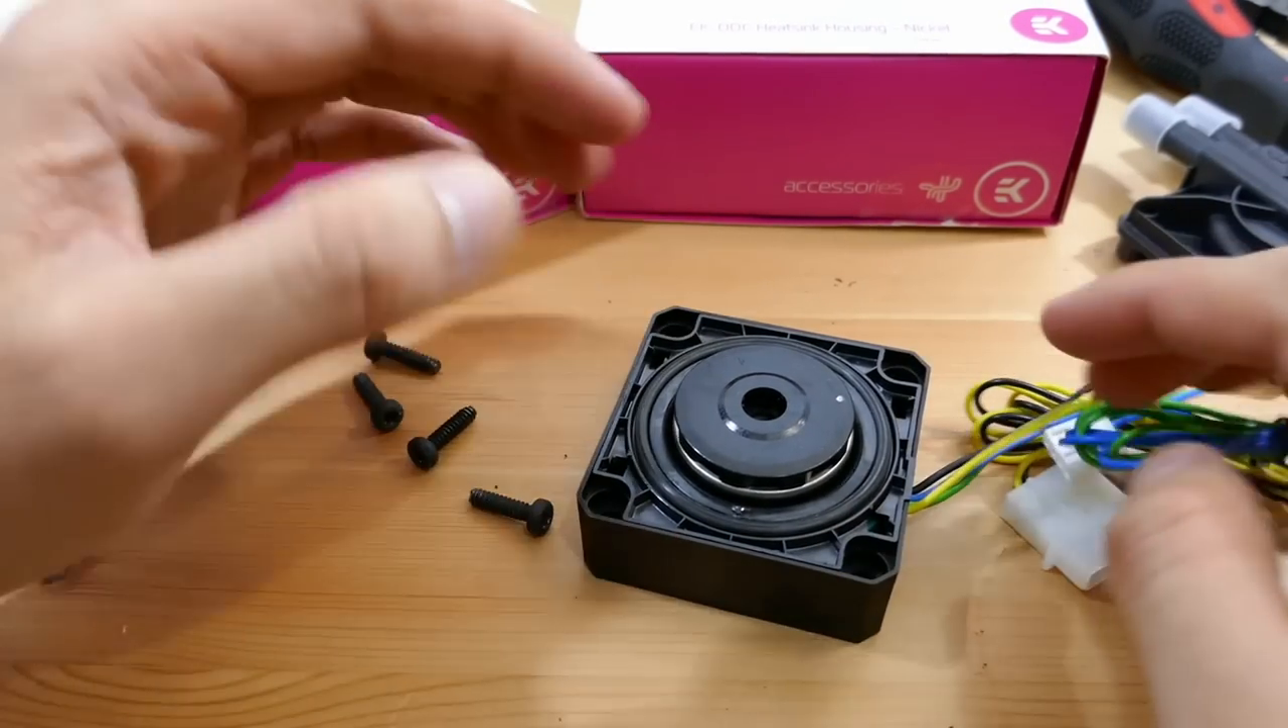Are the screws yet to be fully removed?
No.